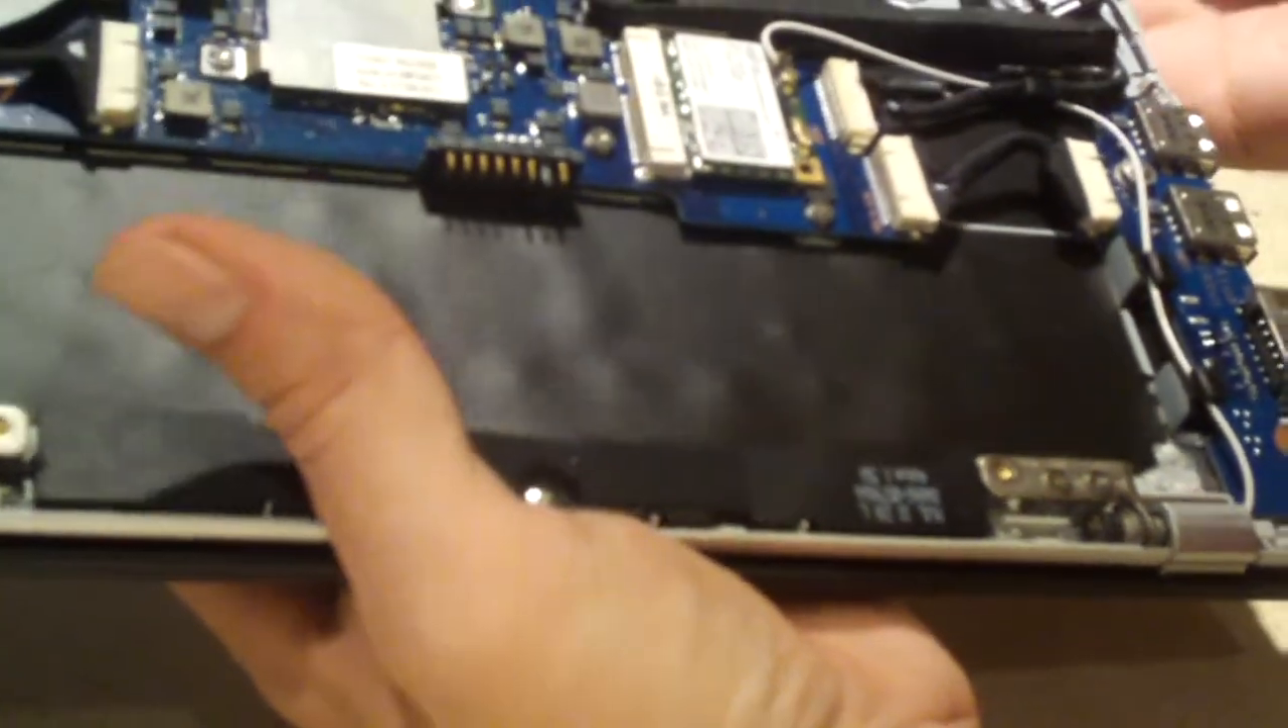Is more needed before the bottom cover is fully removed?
No.